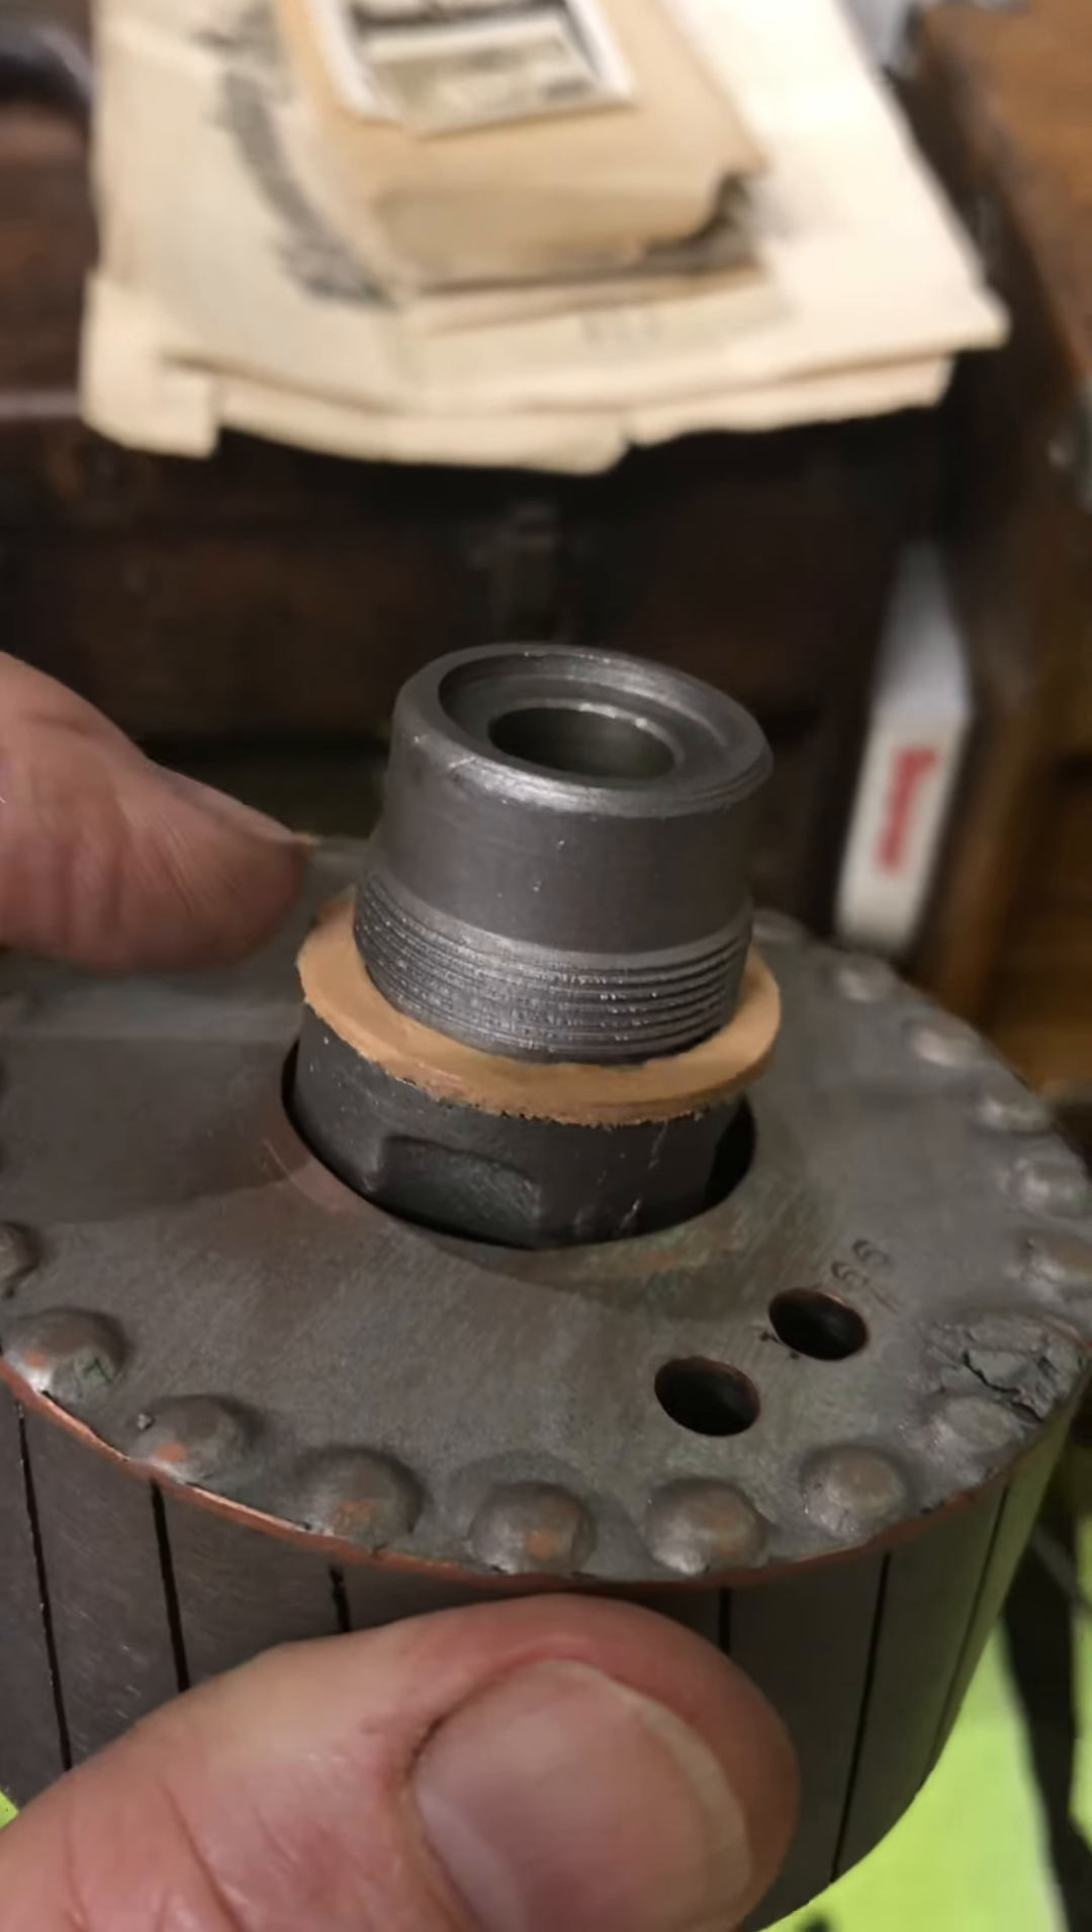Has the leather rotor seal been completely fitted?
Yes.